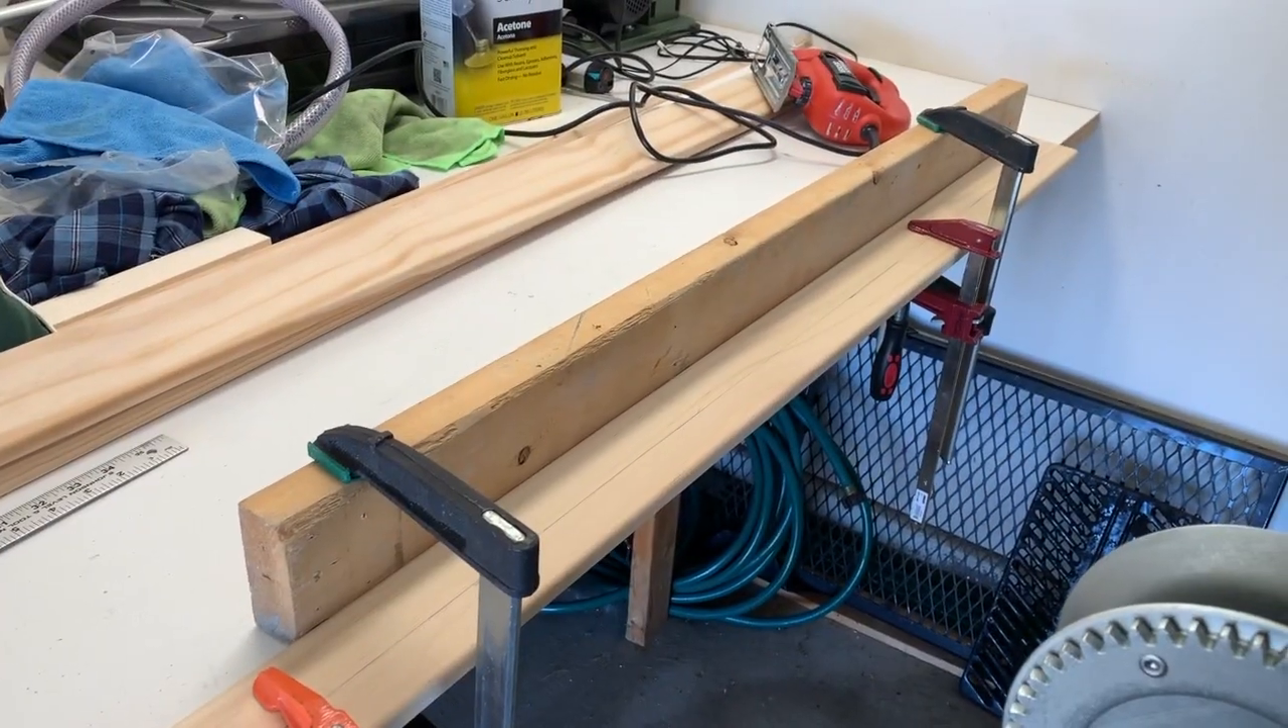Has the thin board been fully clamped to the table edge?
Yes.